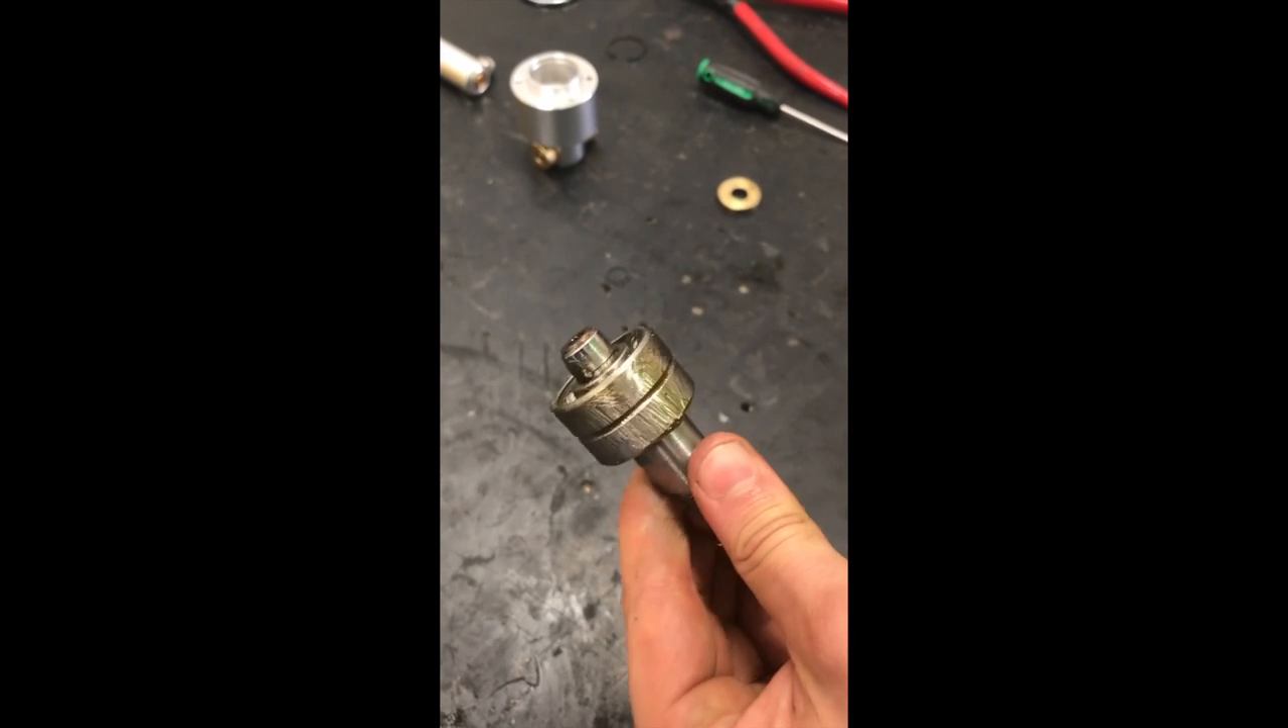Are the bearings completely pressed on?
Yes.